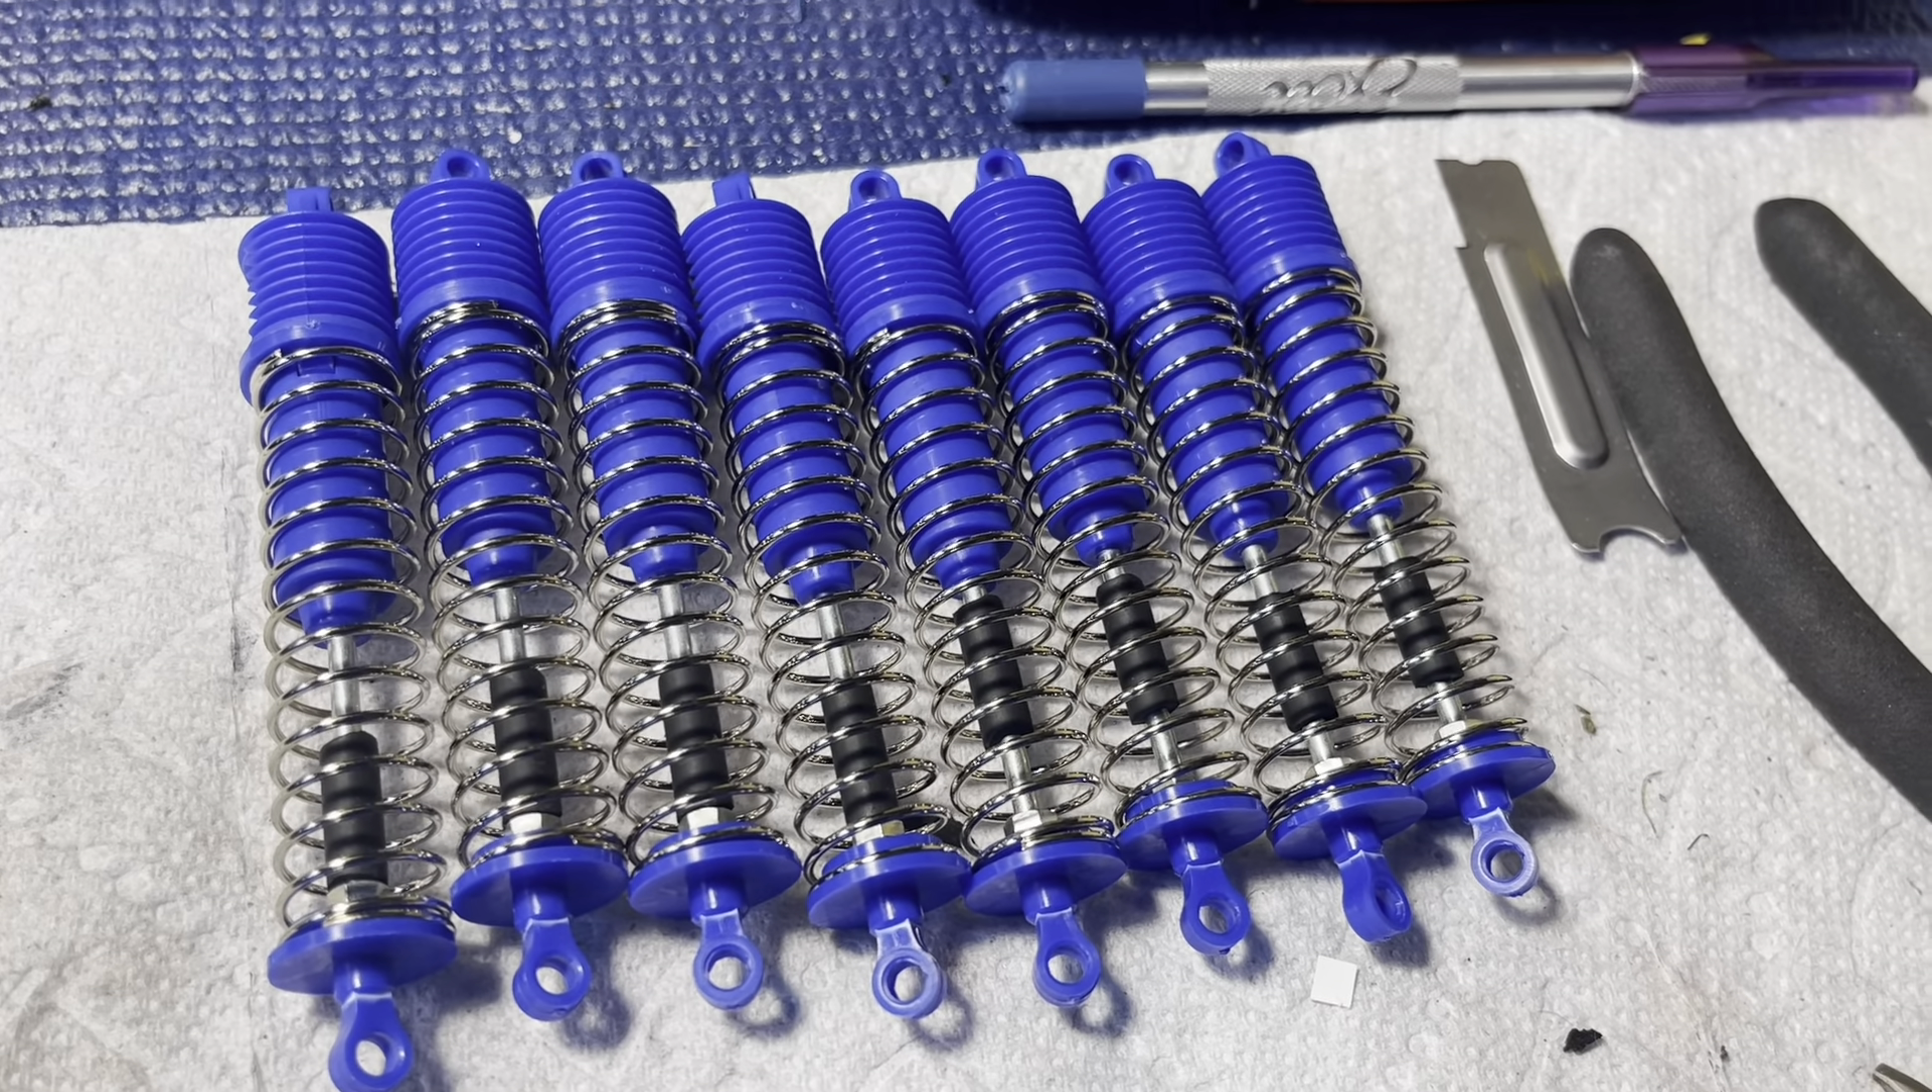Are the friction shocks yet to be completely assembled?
No.